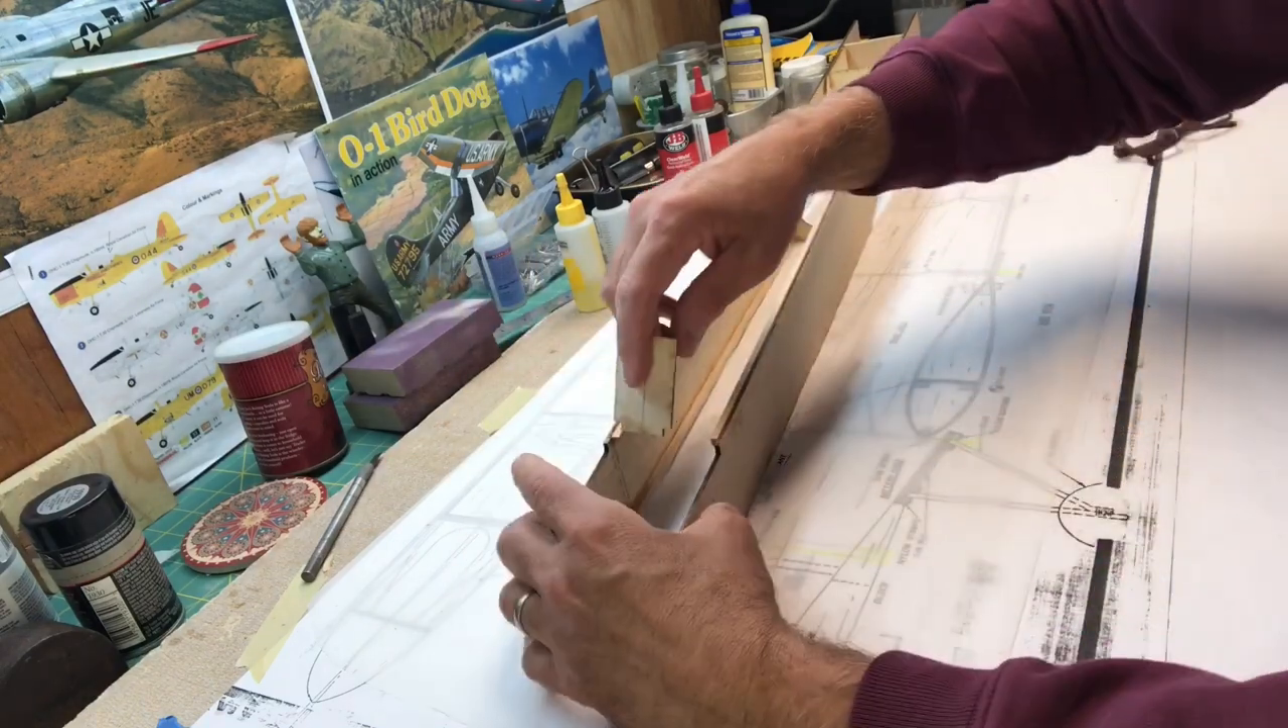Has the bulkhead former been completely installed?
No.